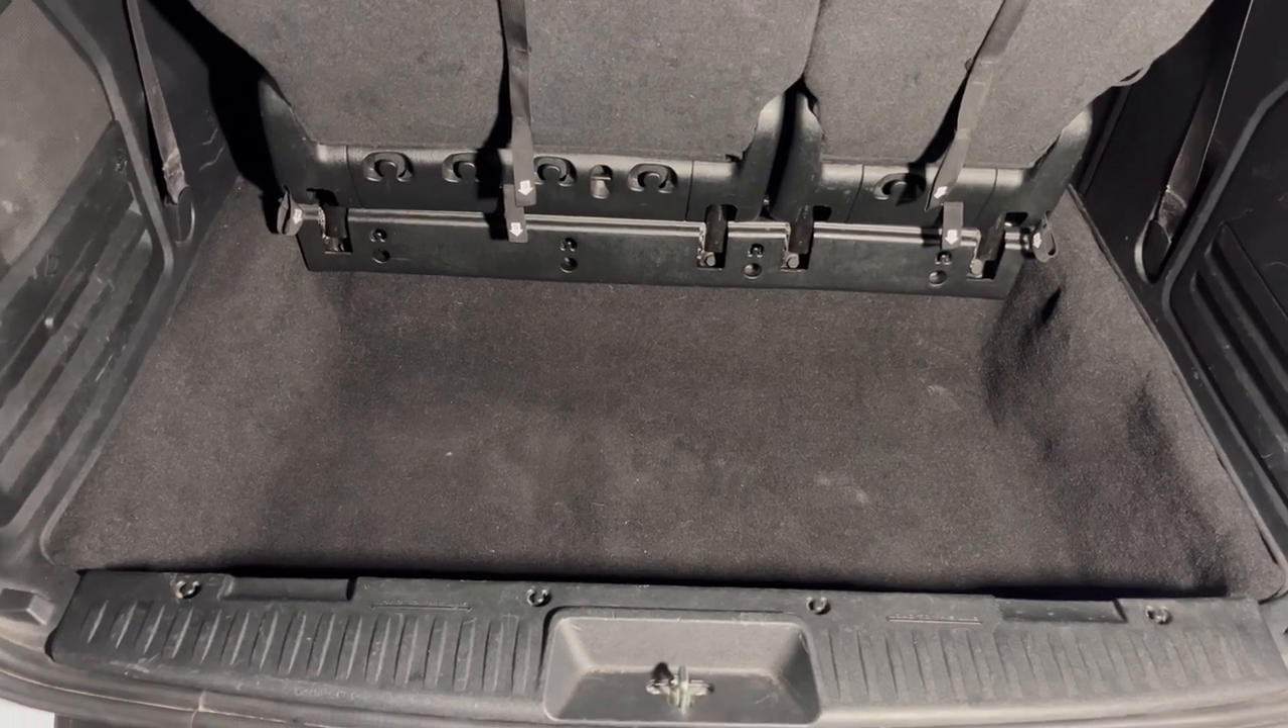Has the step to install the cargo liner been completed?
No.